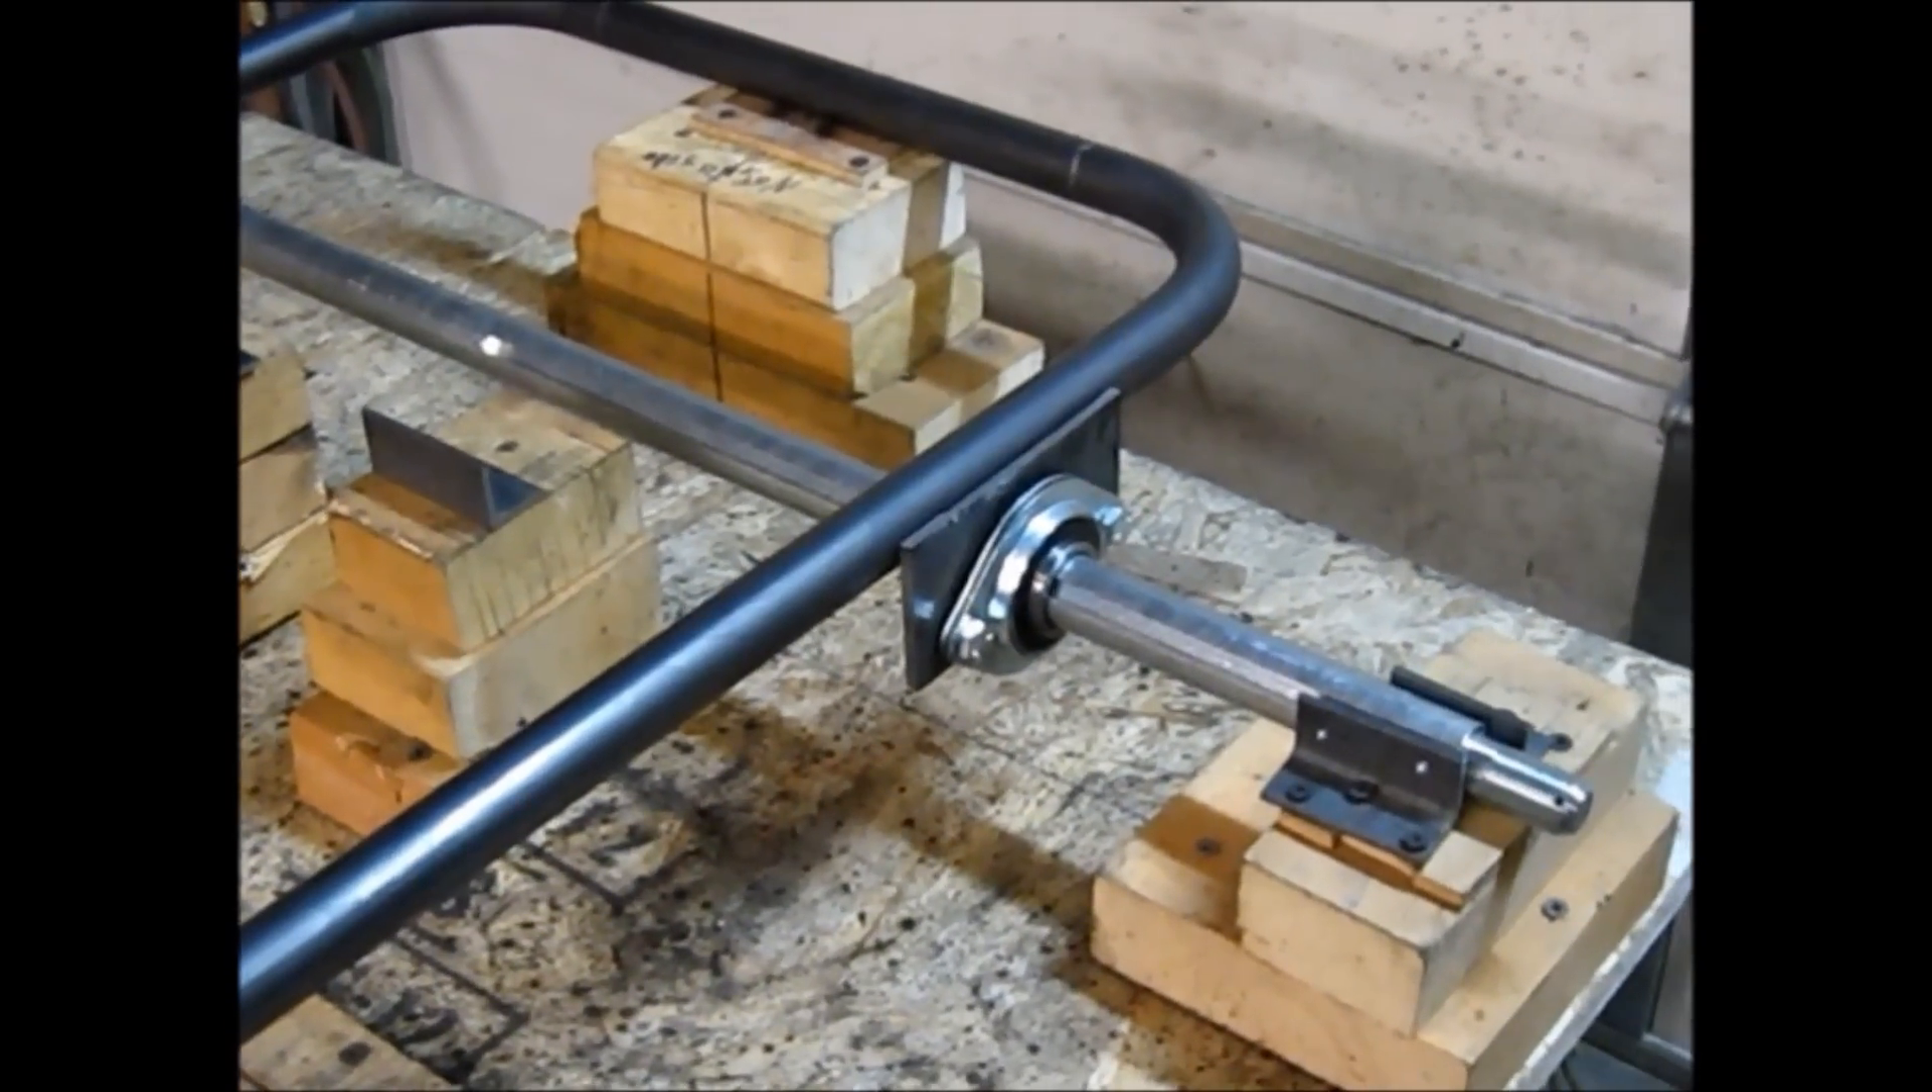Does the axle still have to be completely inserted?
No.